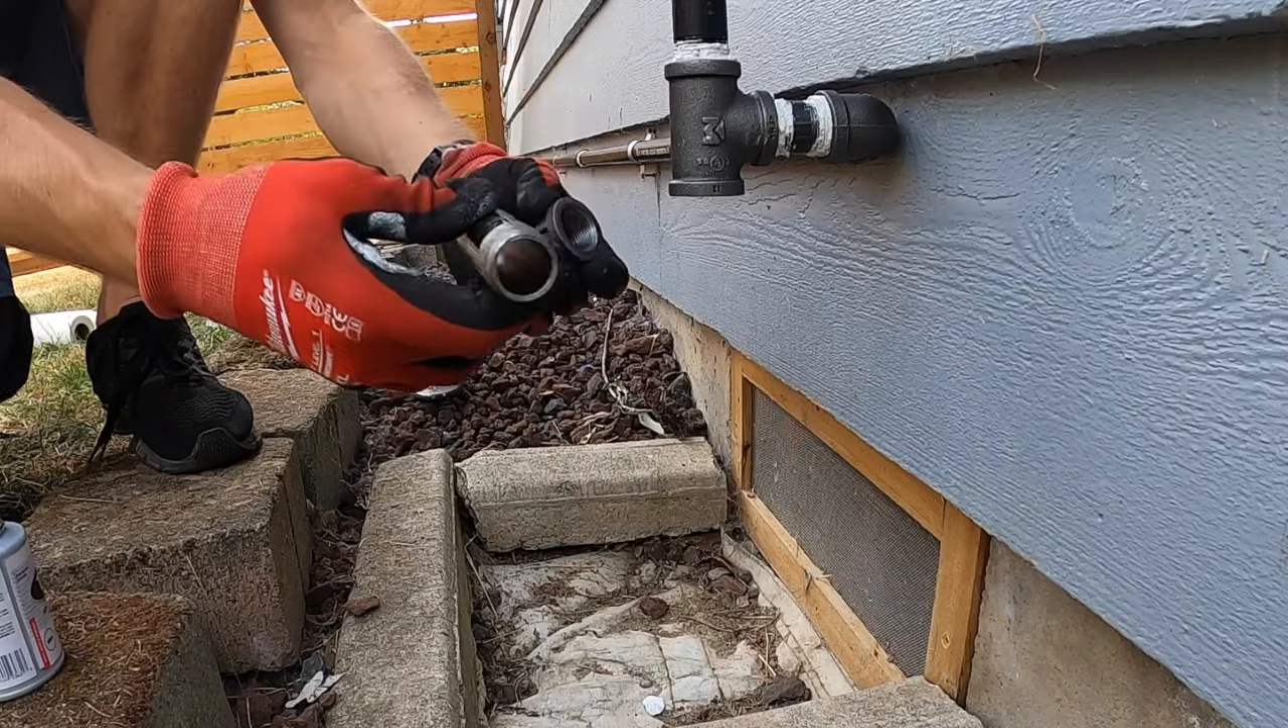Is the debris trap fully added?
No.